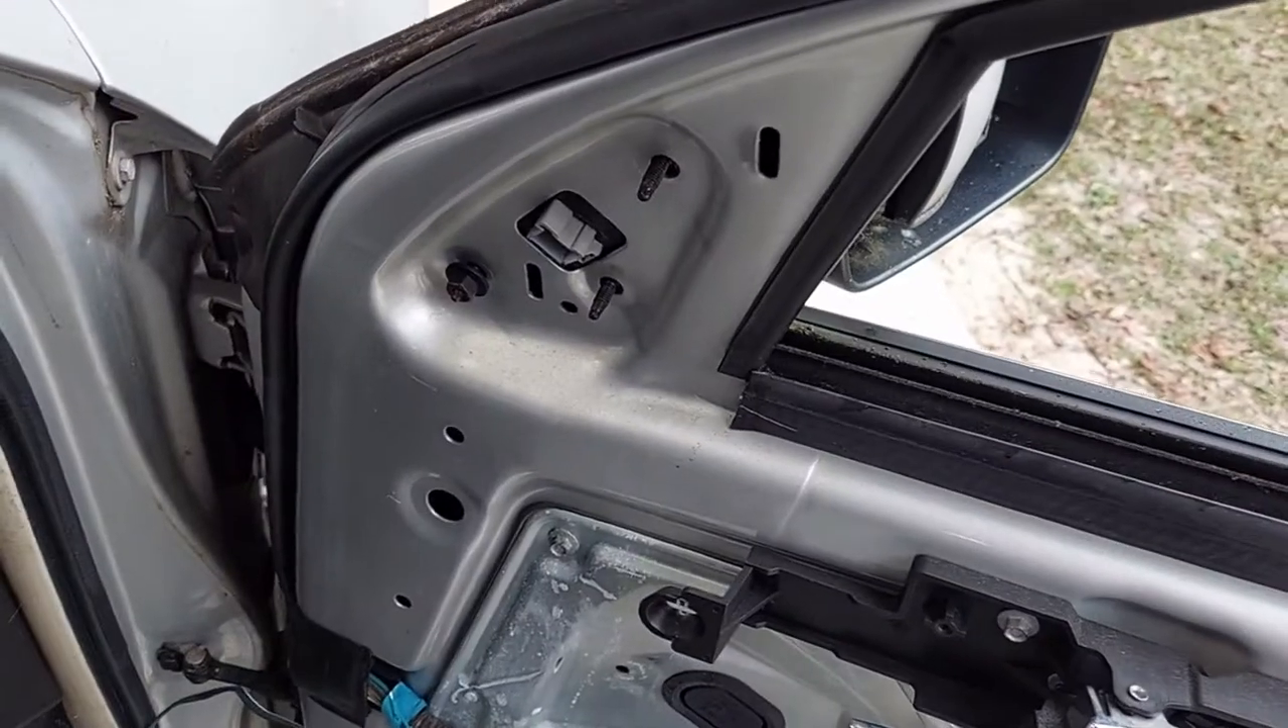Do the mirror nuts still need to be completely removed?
Yes.